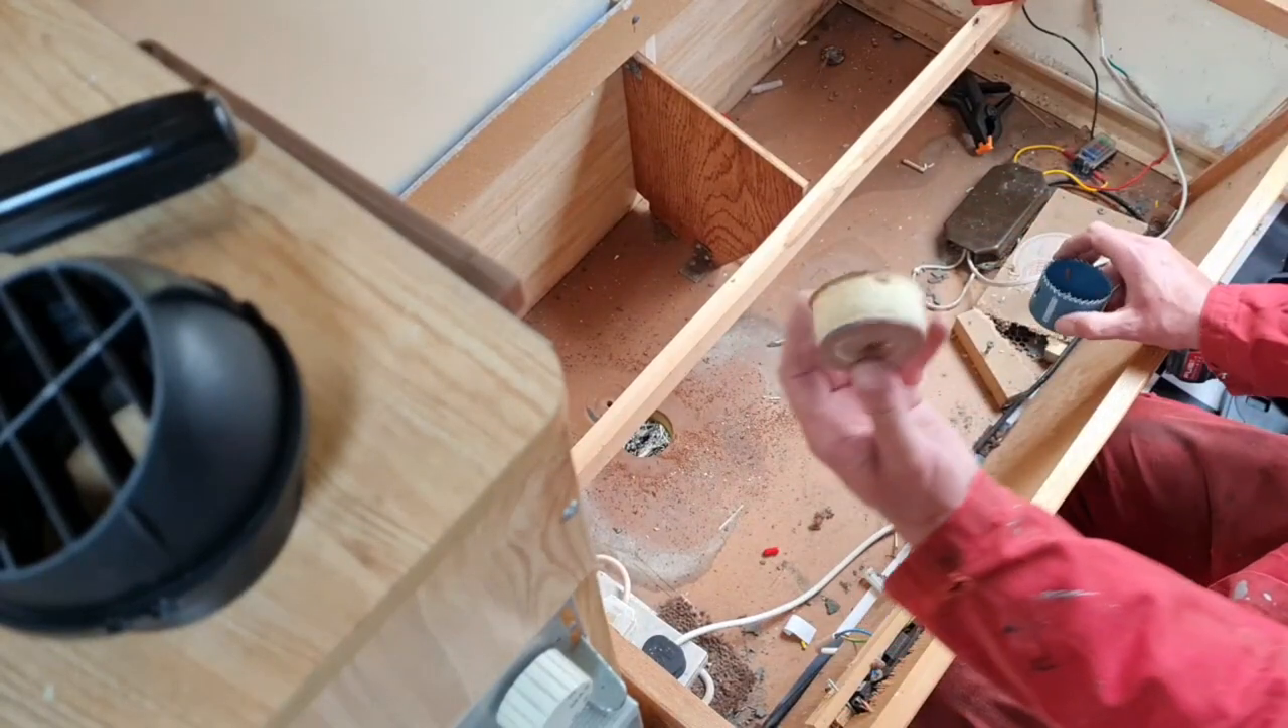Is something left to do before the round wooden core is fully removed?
No.